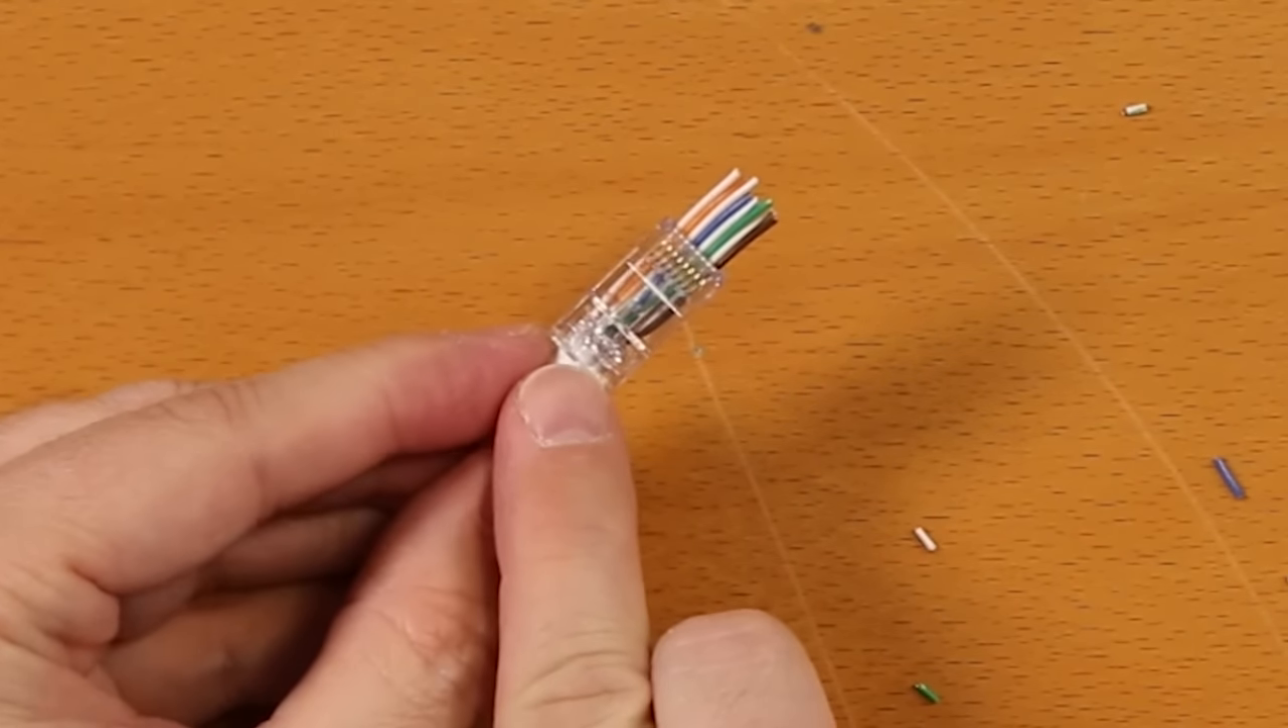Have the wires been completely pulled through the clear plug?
Yes.